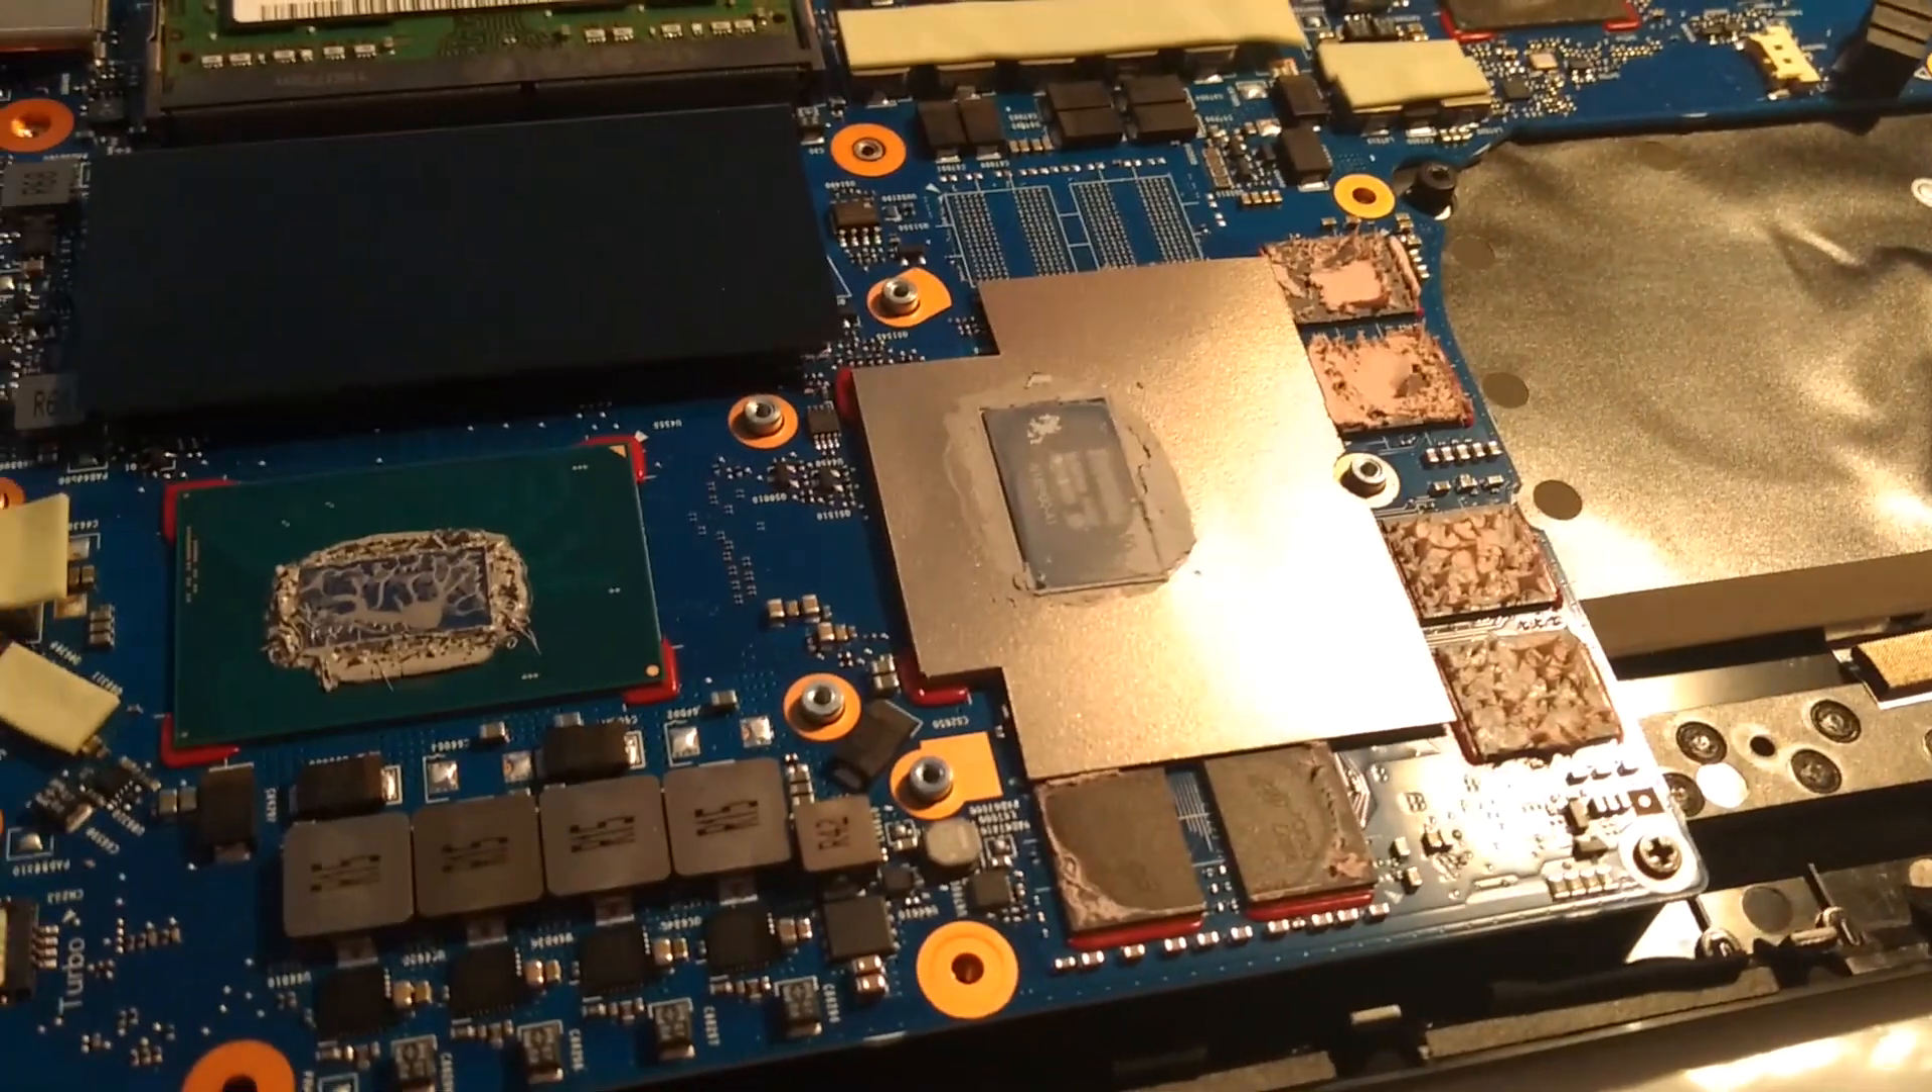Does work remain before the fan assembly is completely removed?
No.